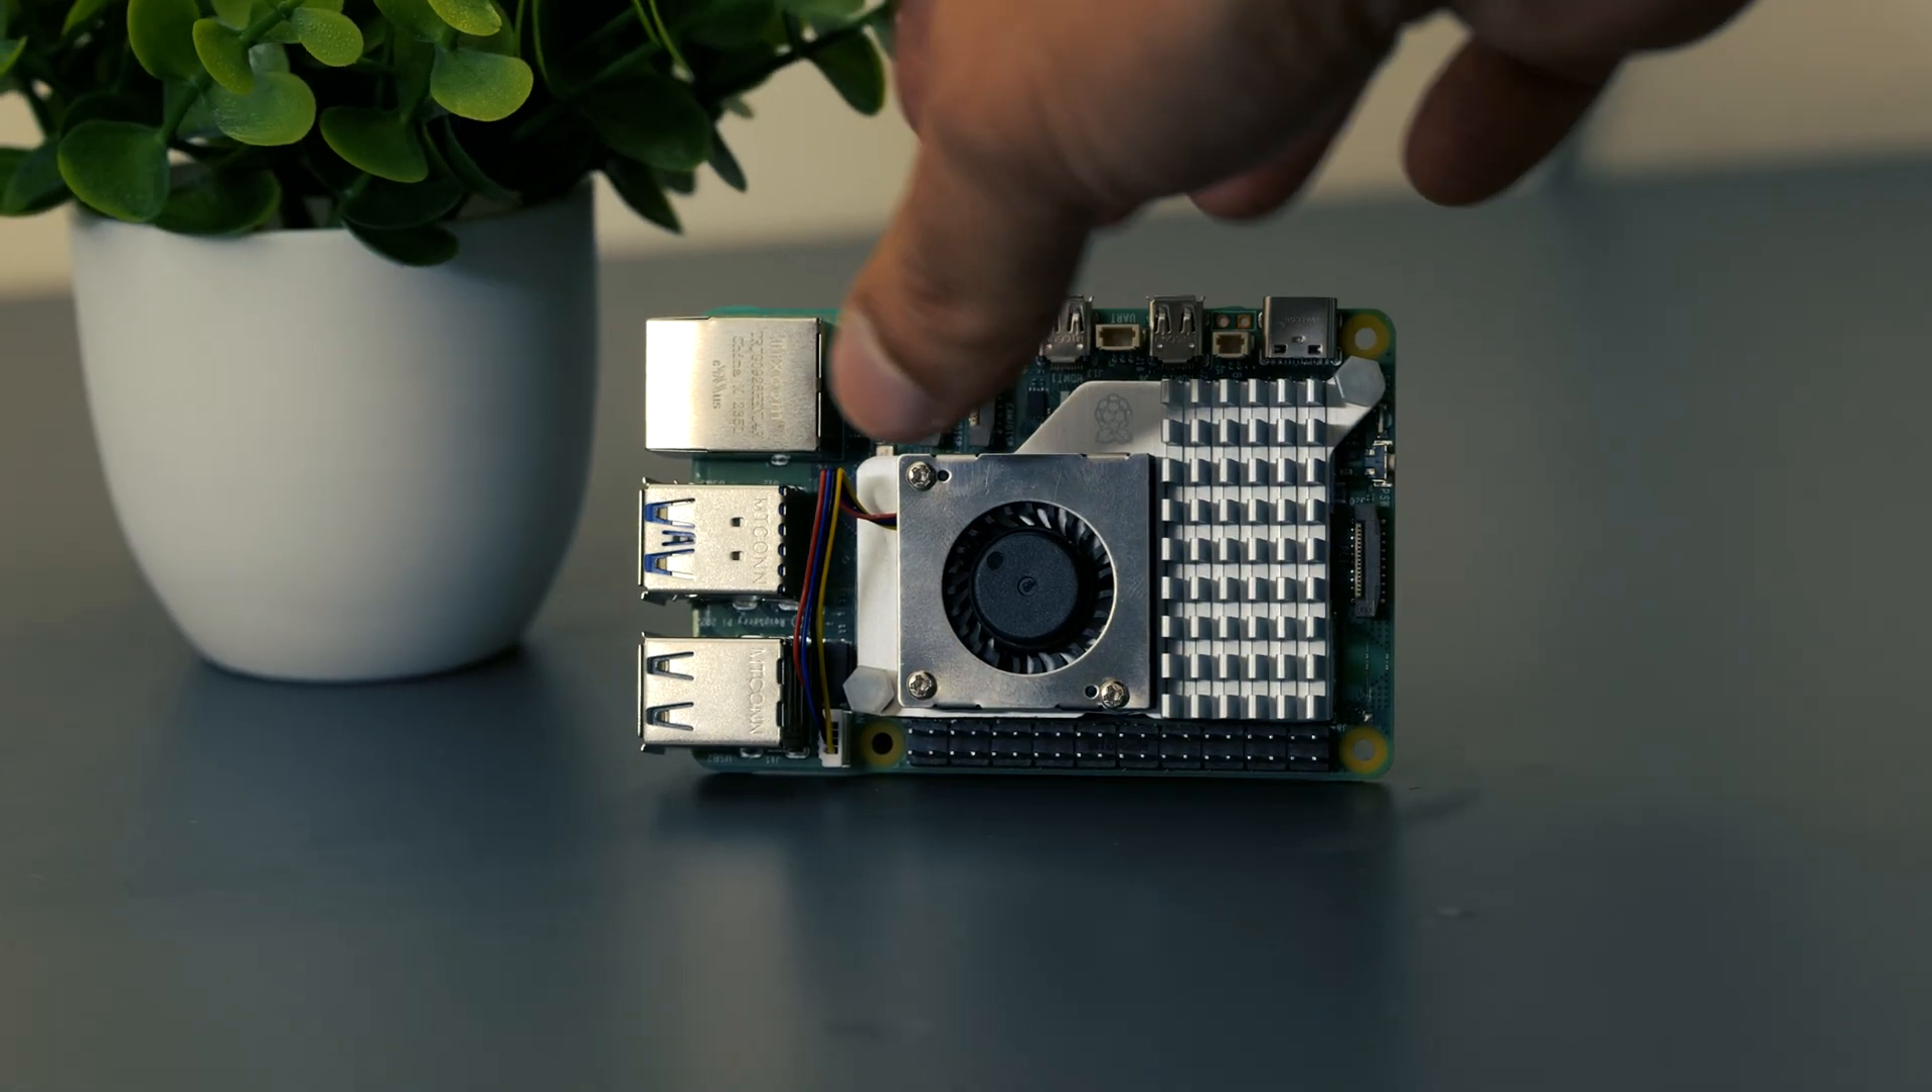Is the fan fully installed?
Yes.